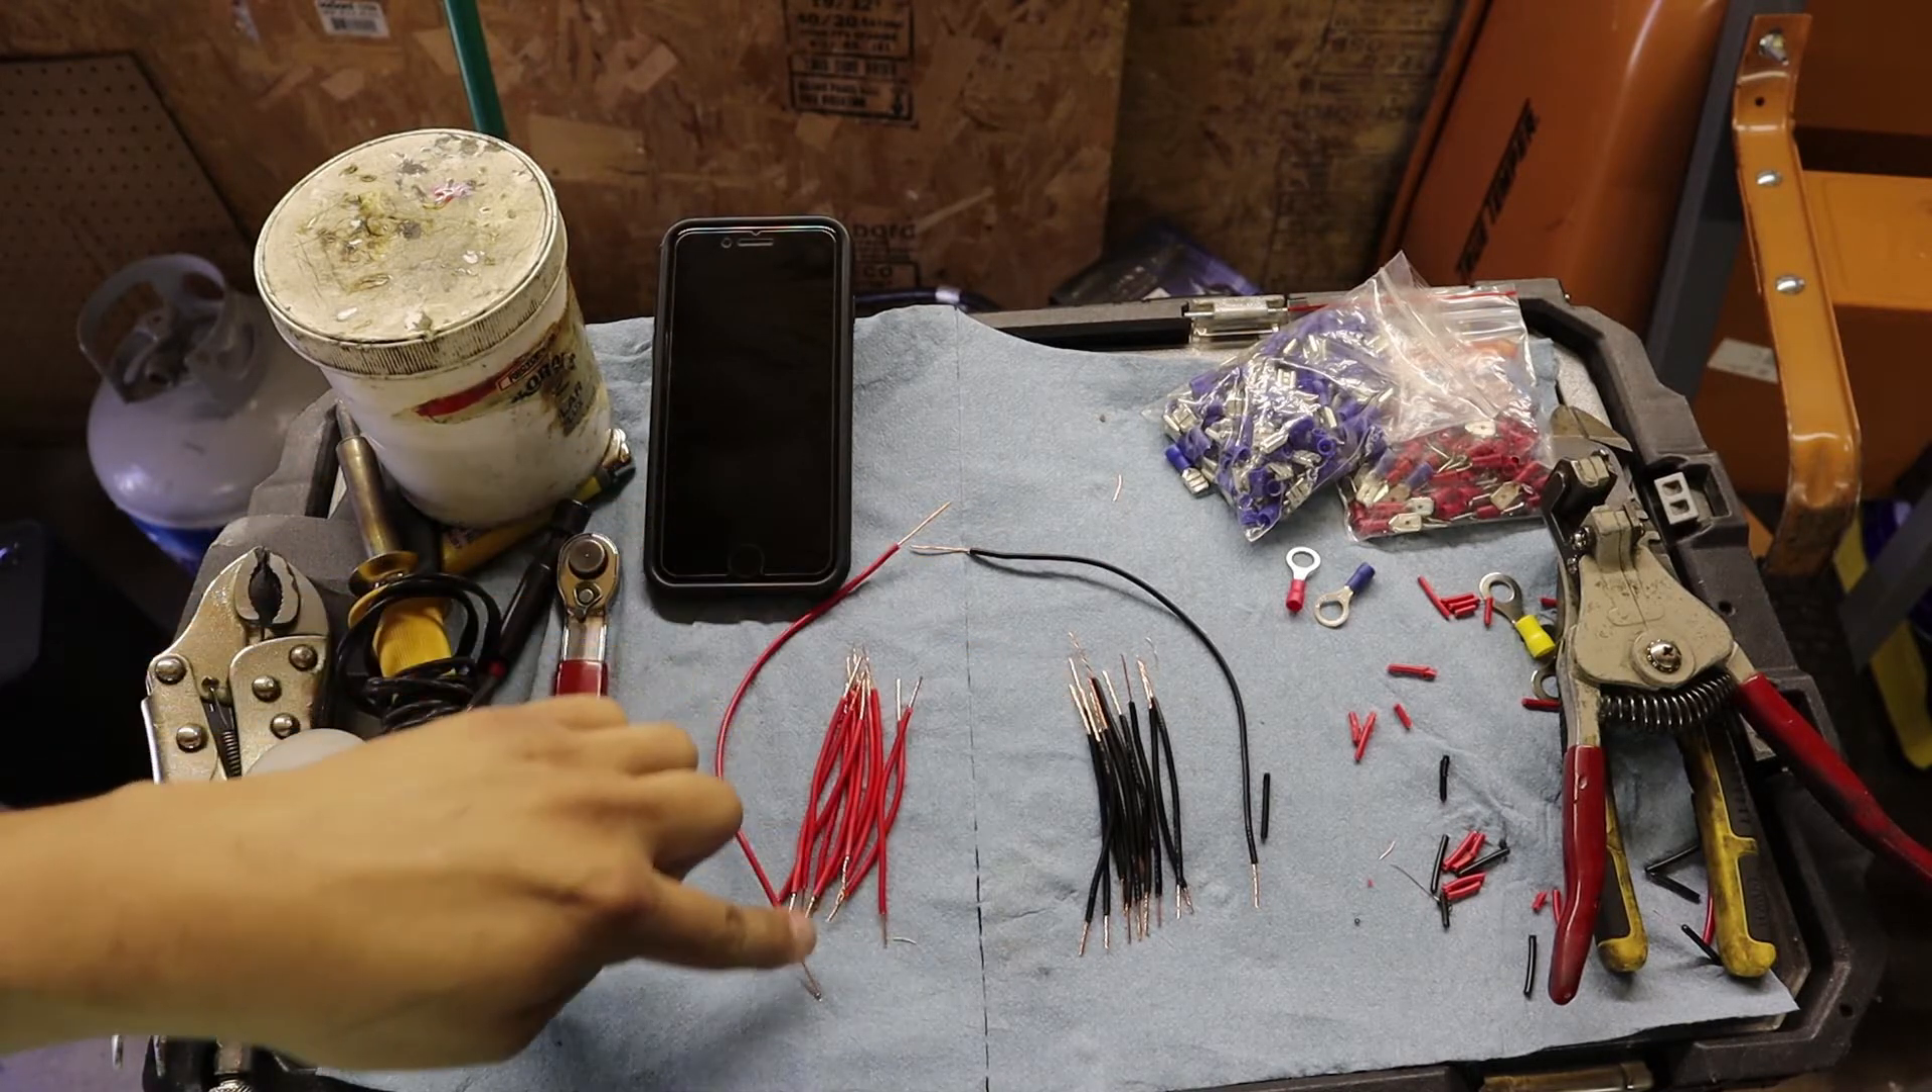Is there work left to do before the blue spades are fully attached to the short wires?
Yes.